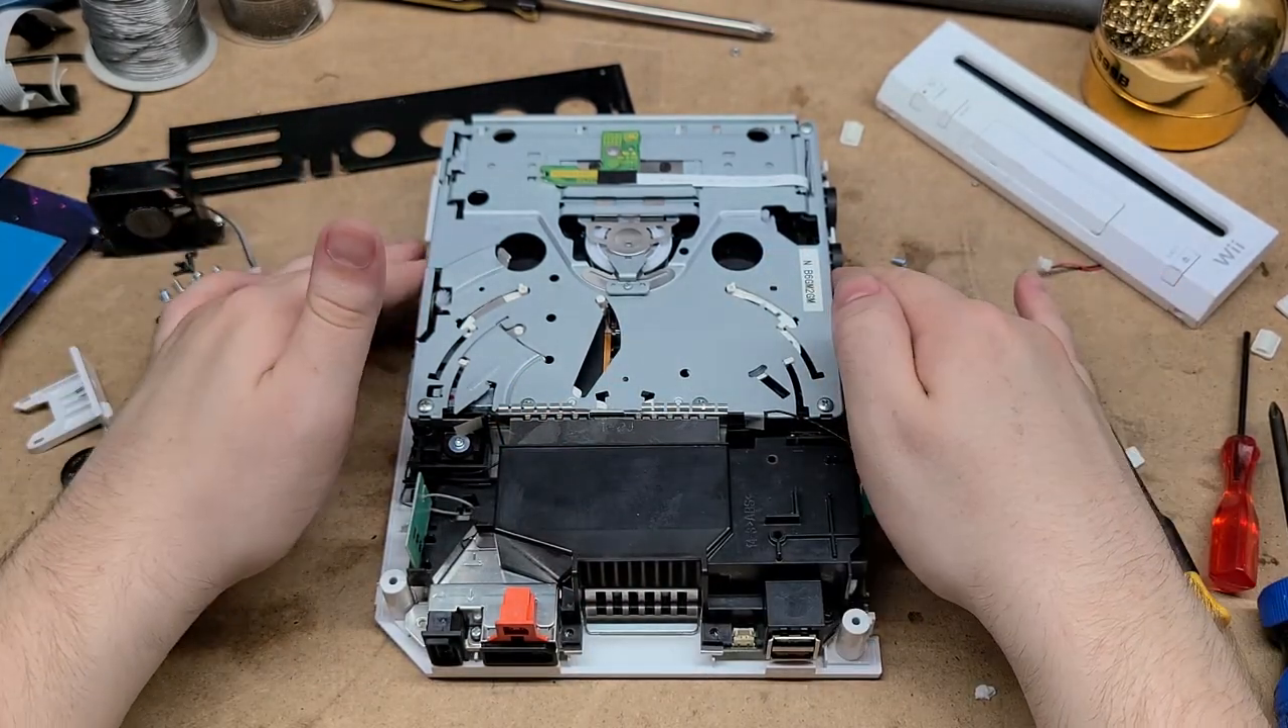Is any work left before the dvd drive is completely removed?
Yes.